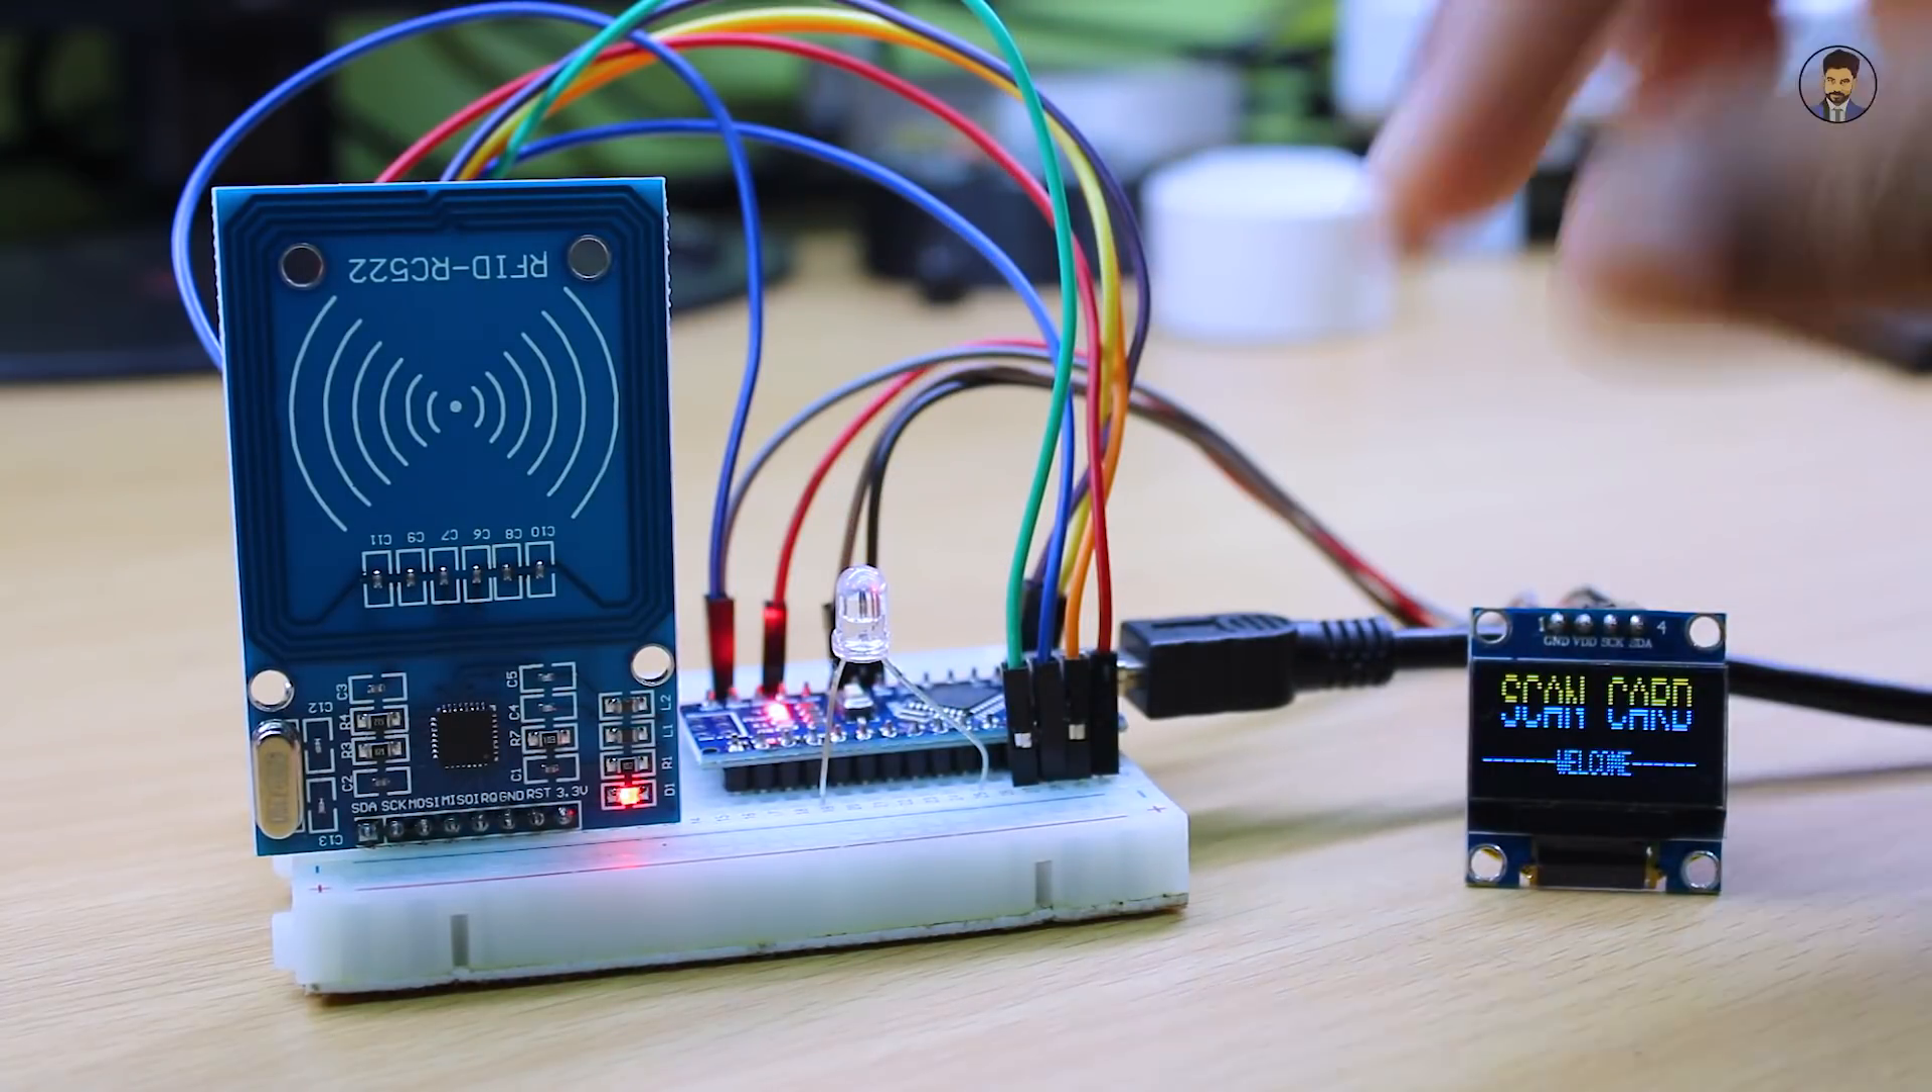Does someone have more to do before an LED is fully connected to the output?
No.